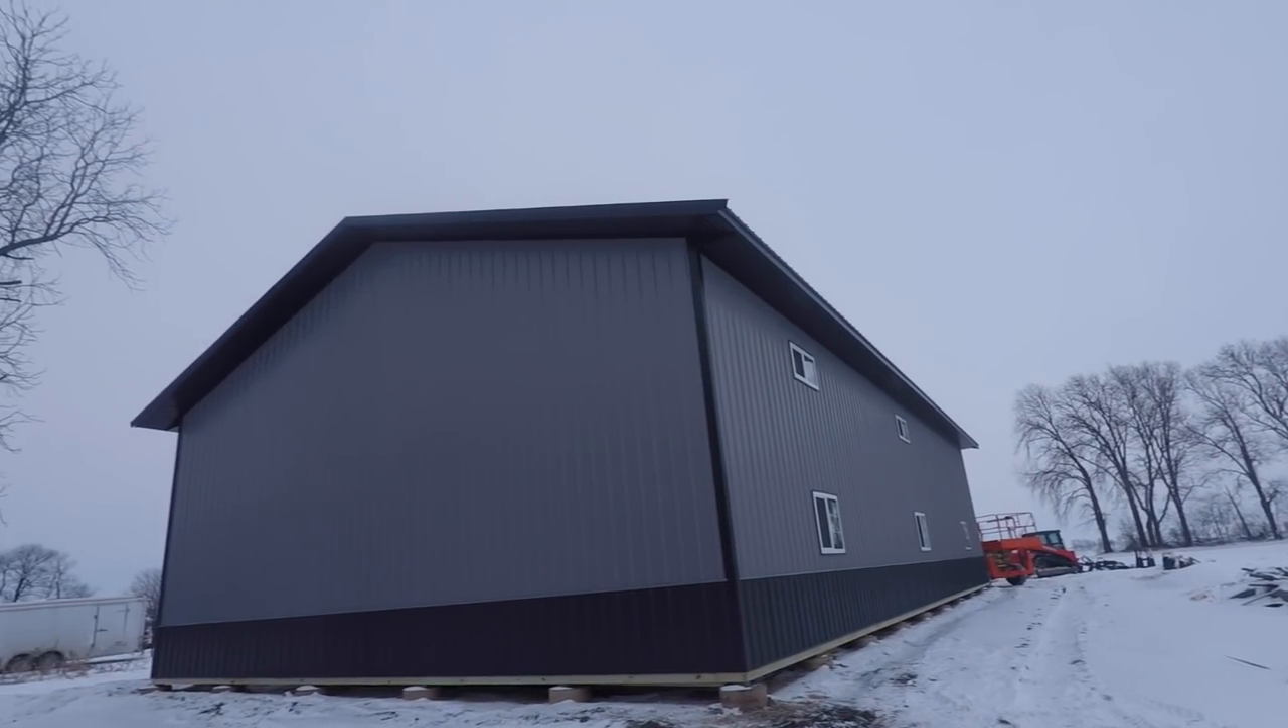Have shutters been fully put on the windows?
No.